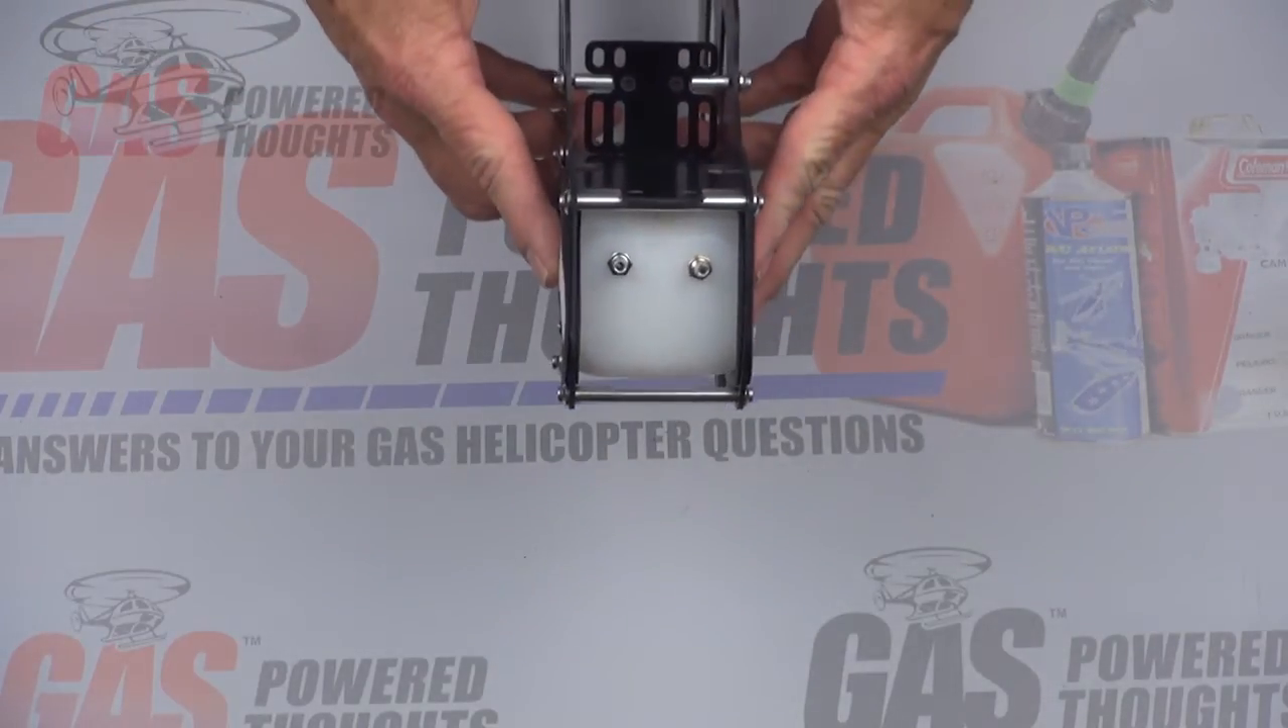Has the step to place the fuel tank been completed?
Yes.